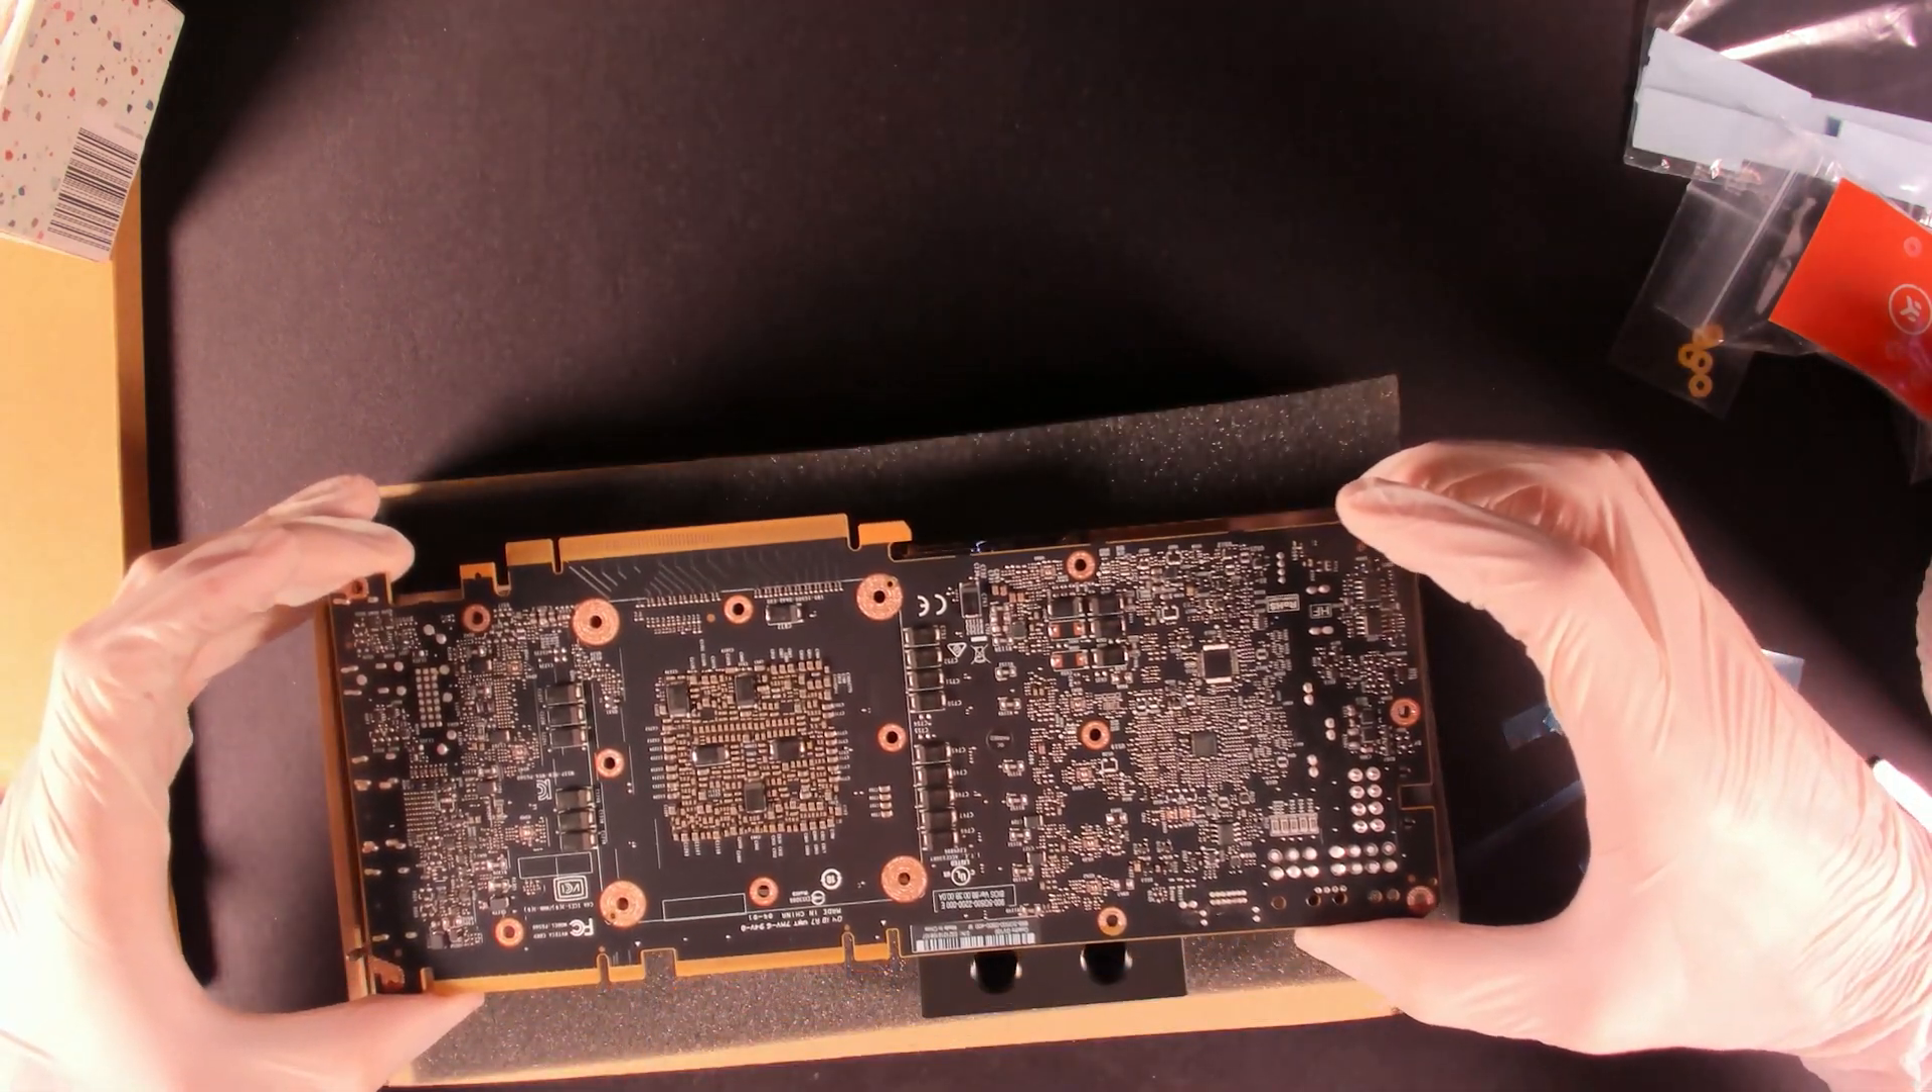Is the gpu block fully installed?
No.